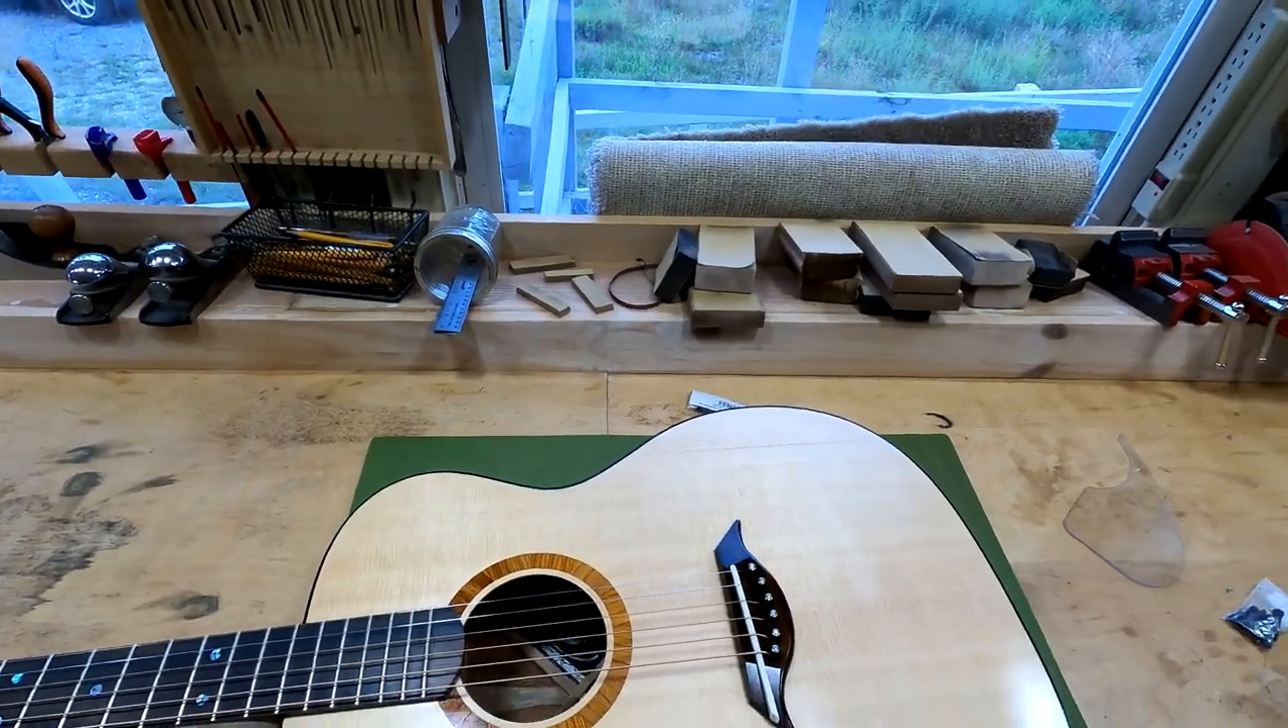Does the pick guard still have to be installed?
Yes.